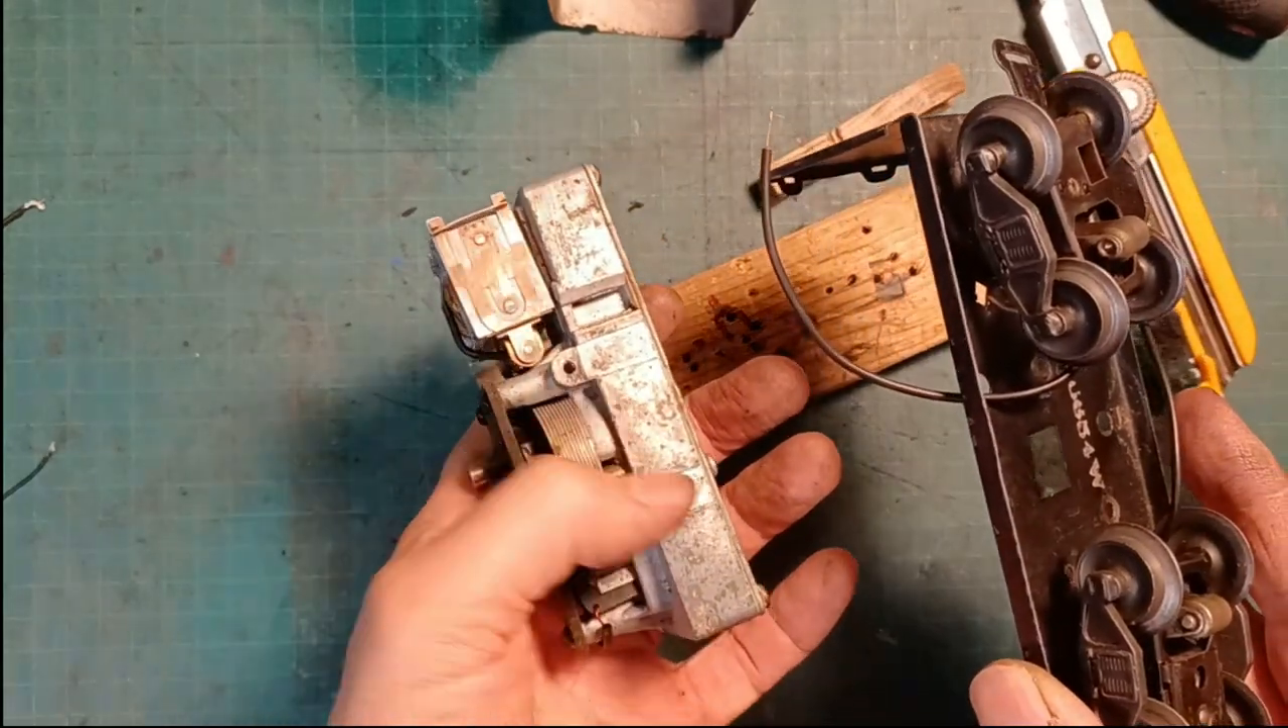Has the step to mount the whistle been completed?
No.